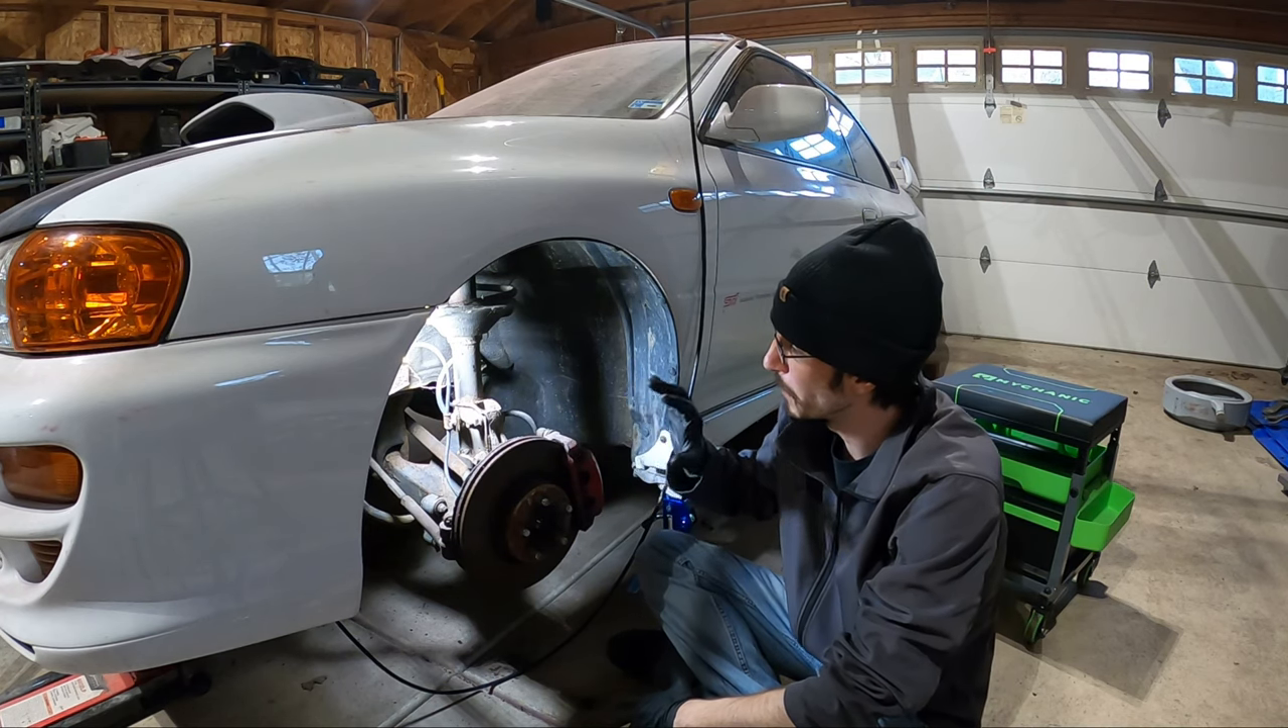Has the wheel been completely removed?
Yes.